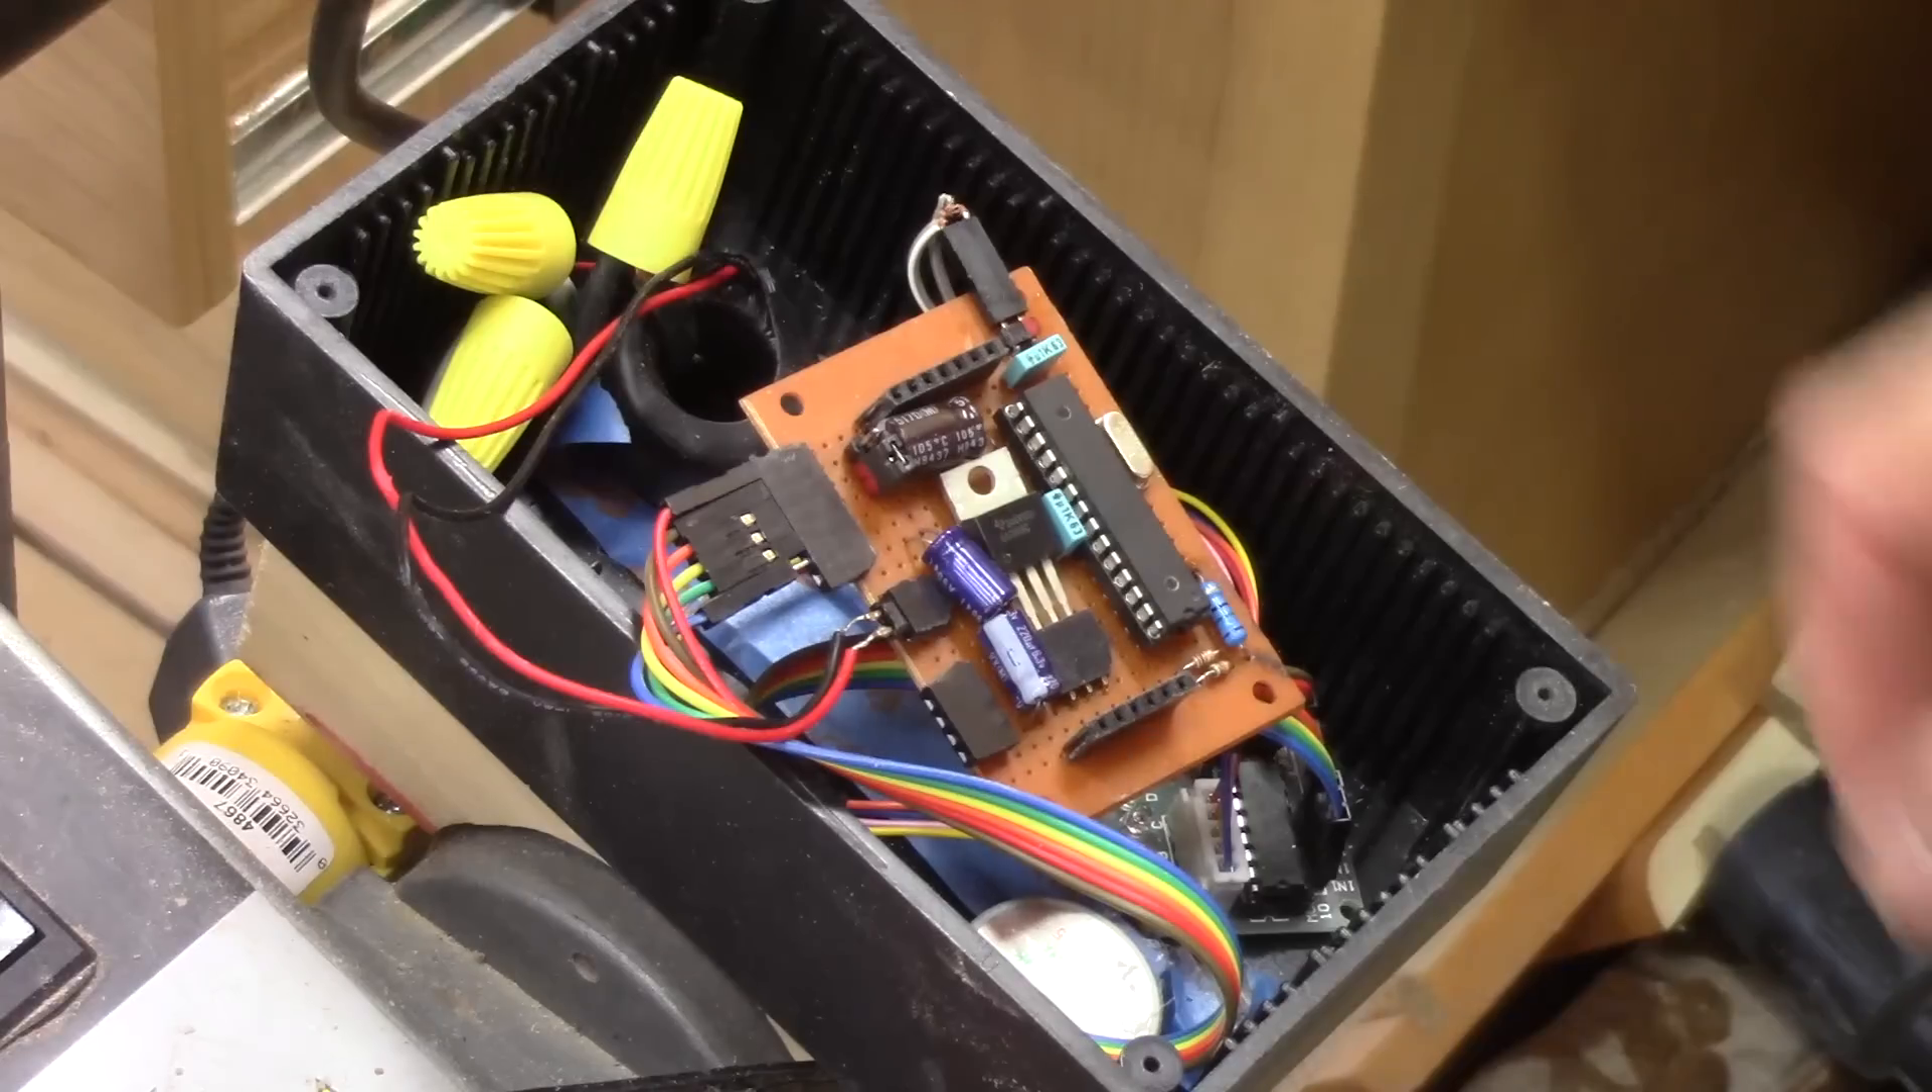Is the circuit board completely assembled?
Yes.